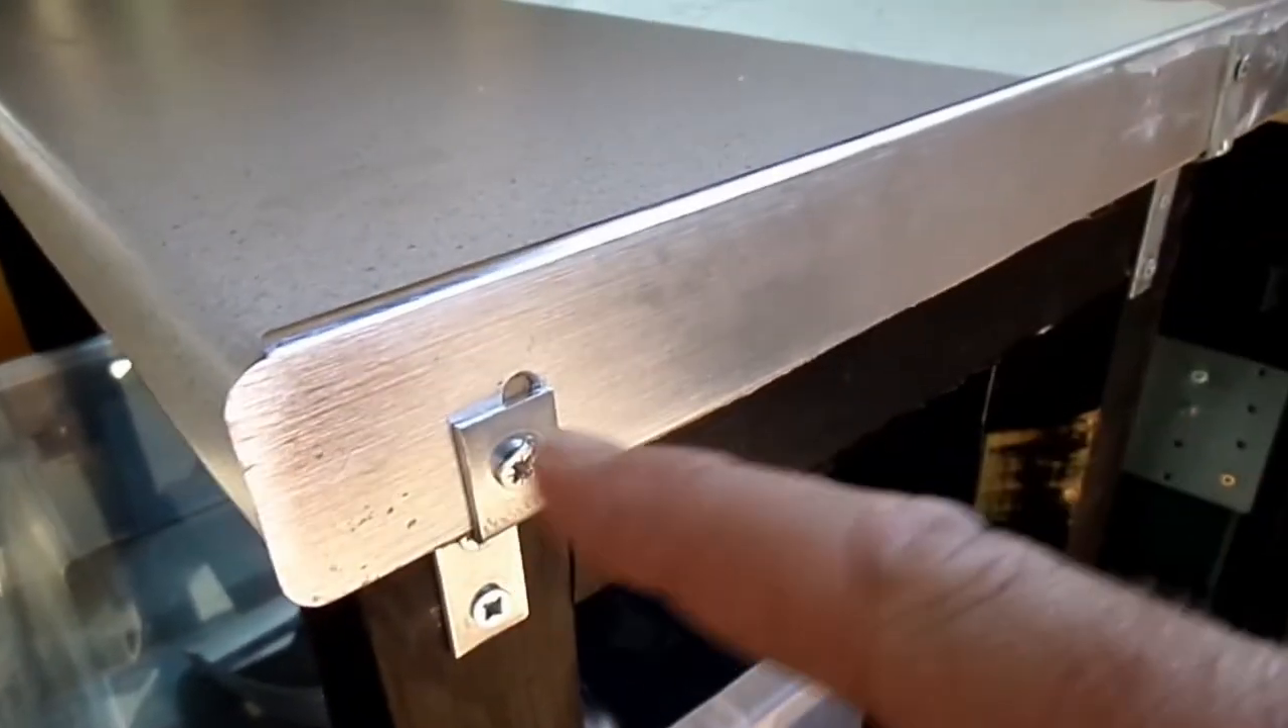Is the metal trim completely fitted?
Yes.